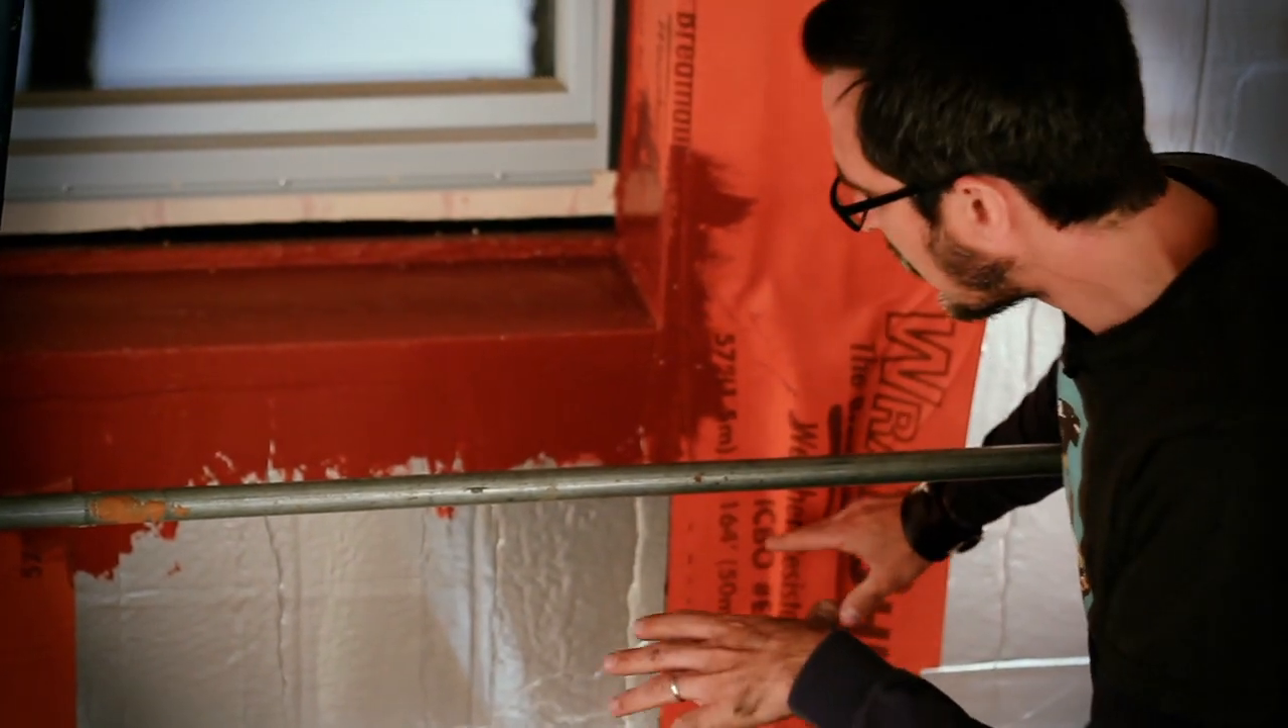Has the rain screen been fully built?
No.